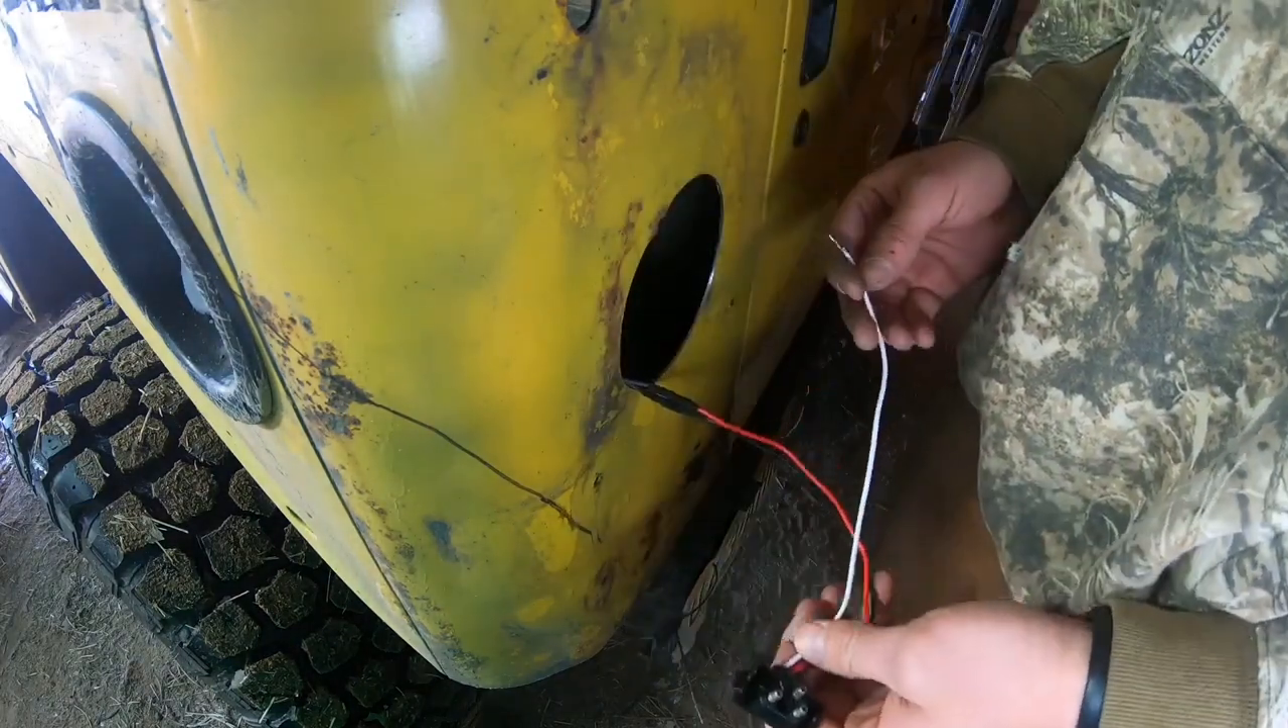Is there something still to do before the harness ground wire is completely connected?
Yes.